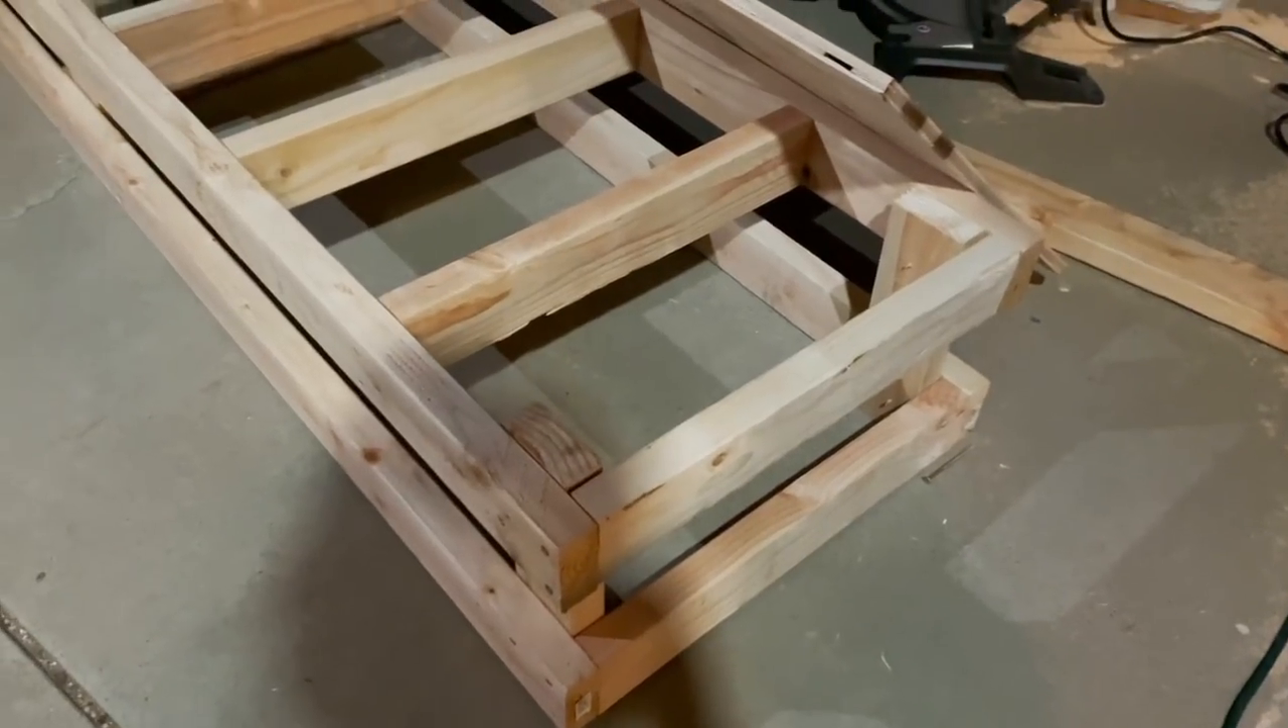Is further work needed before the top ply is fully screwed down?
Yes.